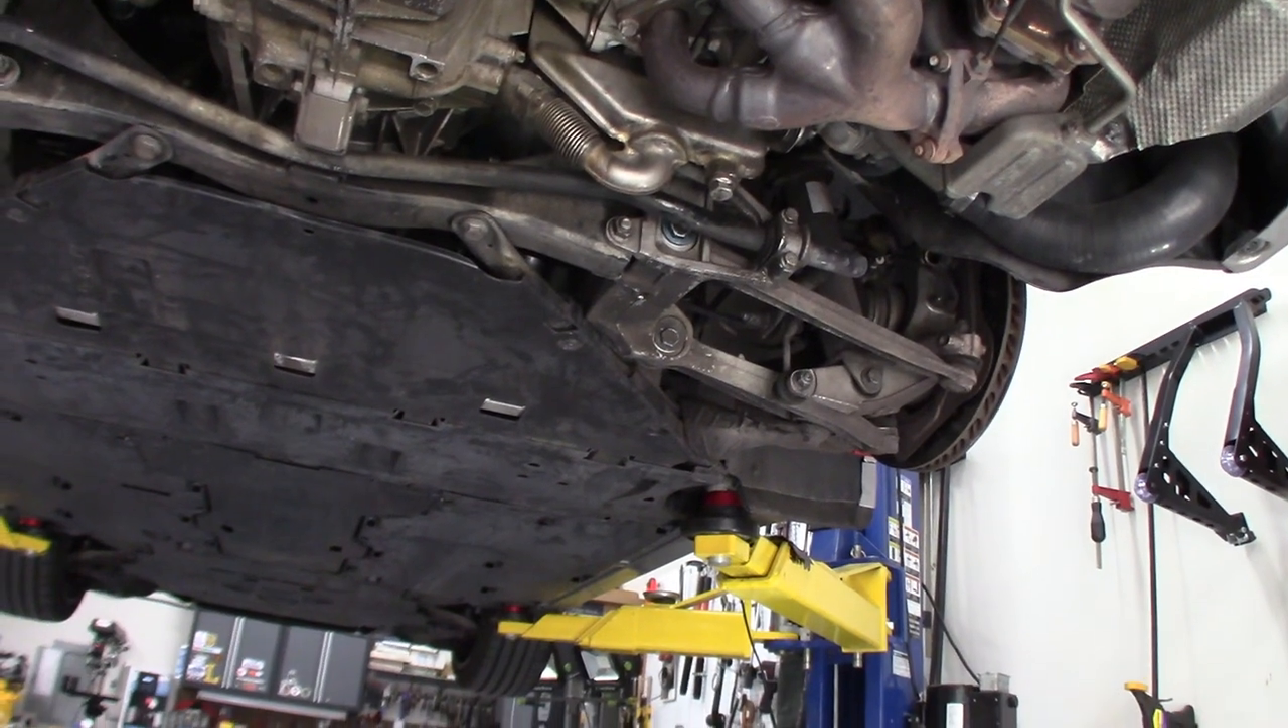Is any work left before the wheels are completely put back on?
Yes.